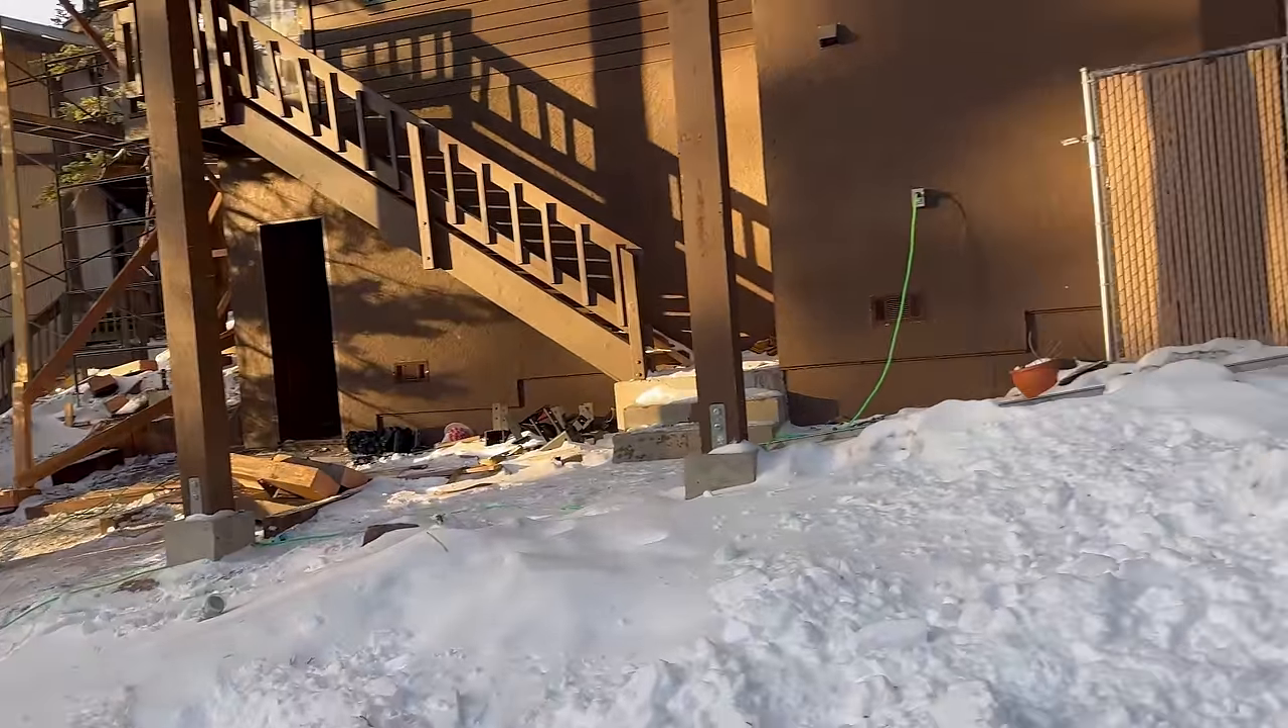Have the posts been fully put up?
Yes.